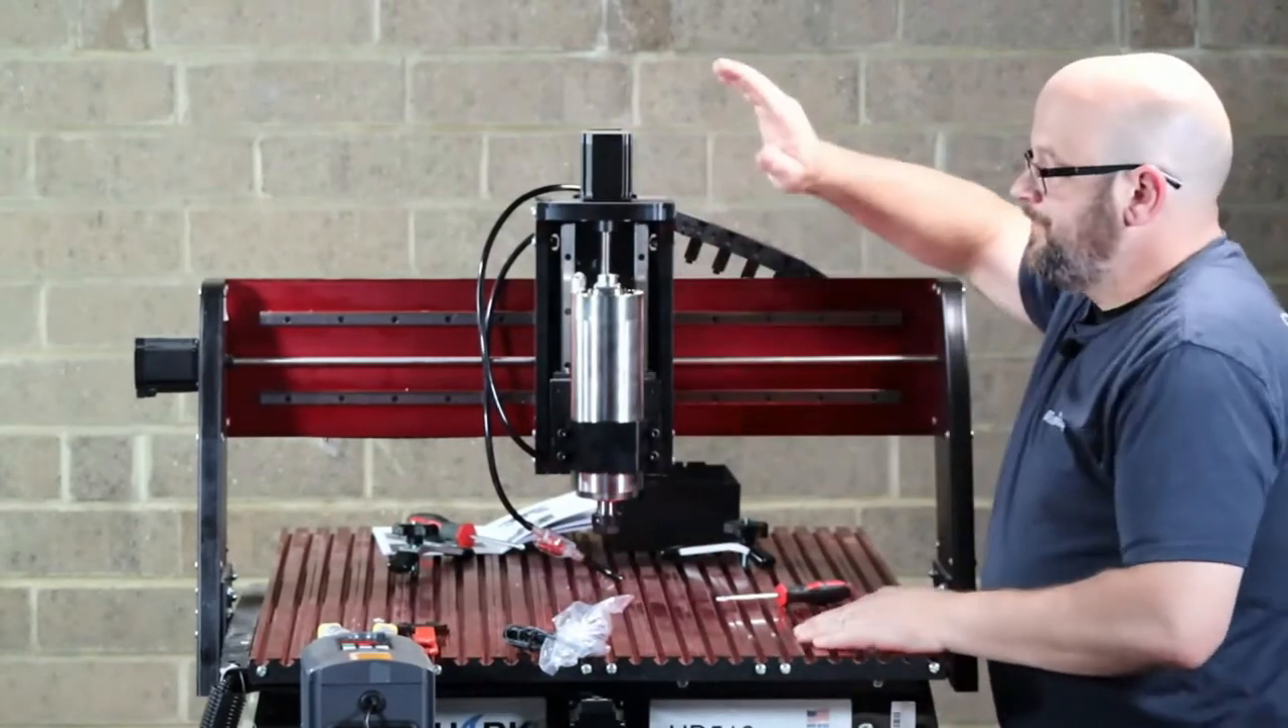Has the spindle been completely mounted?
Yes.